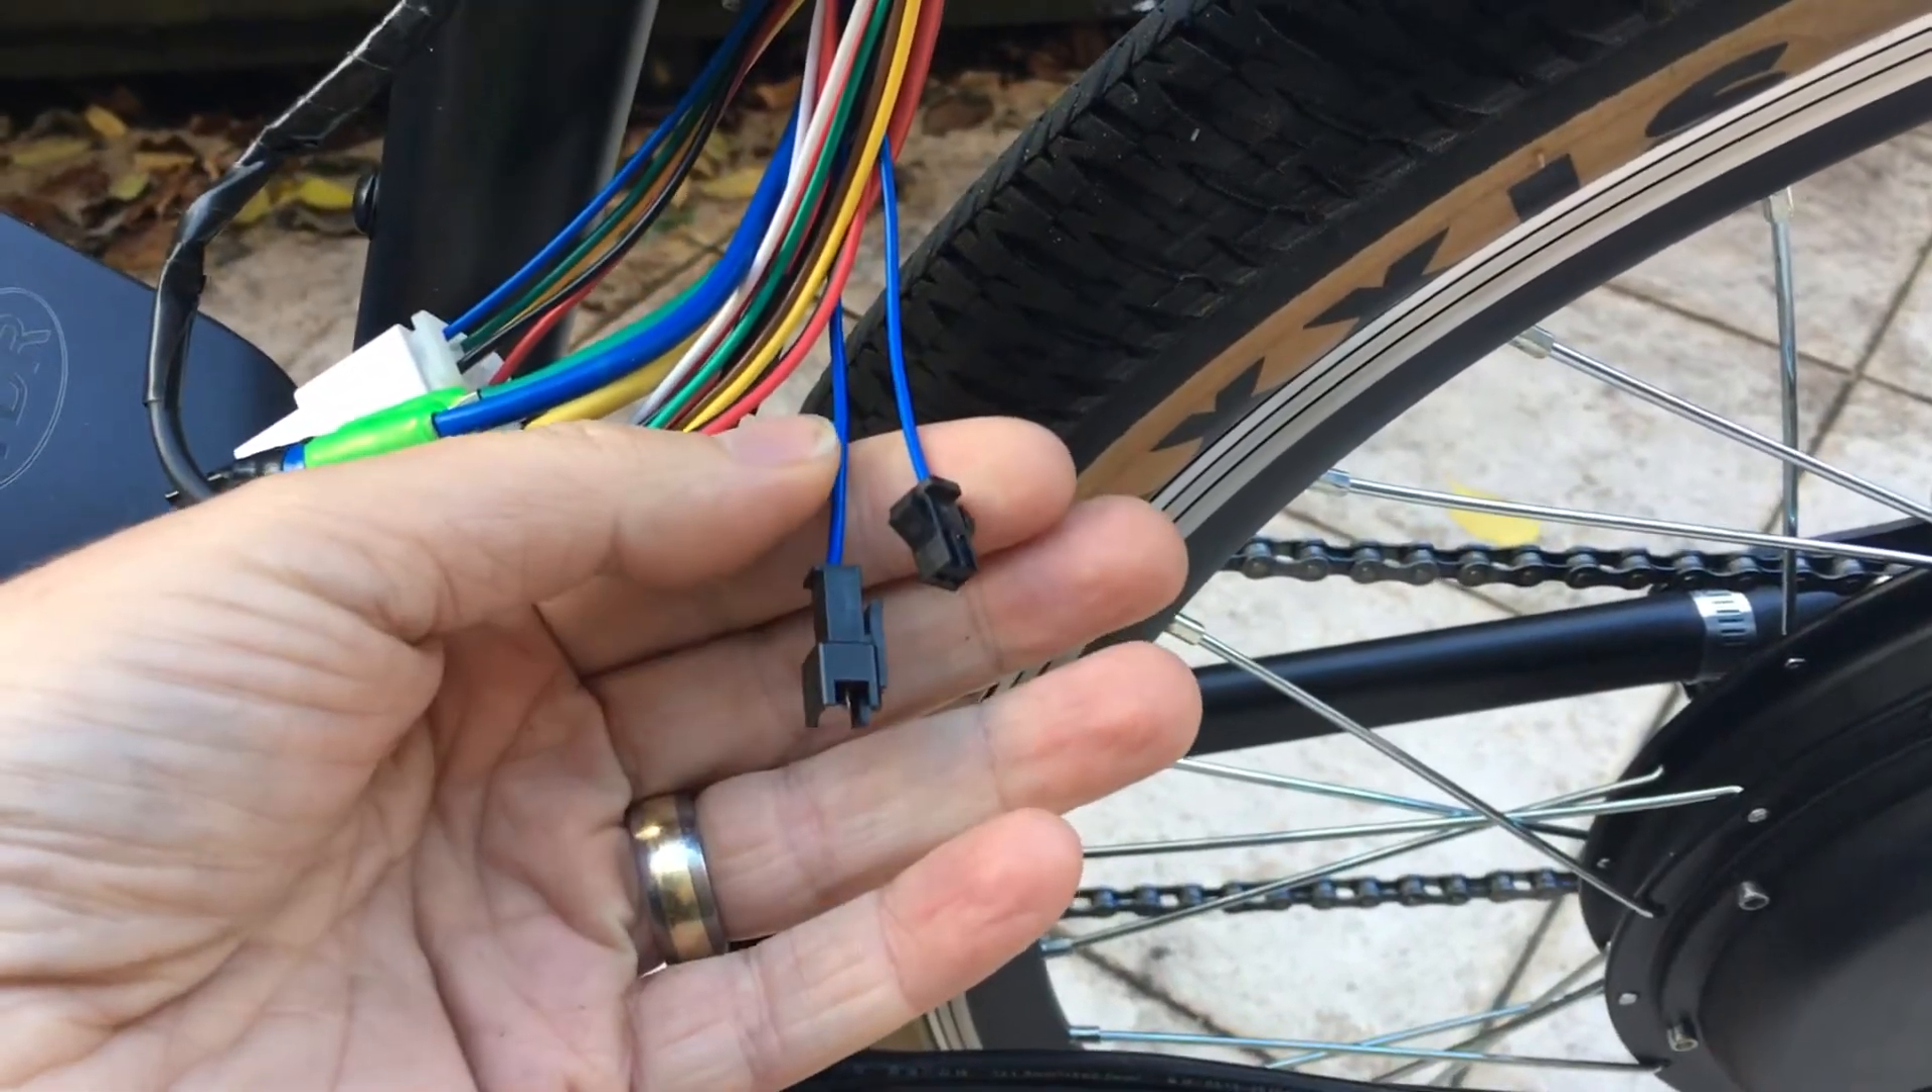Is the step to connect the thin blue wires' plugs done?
No.